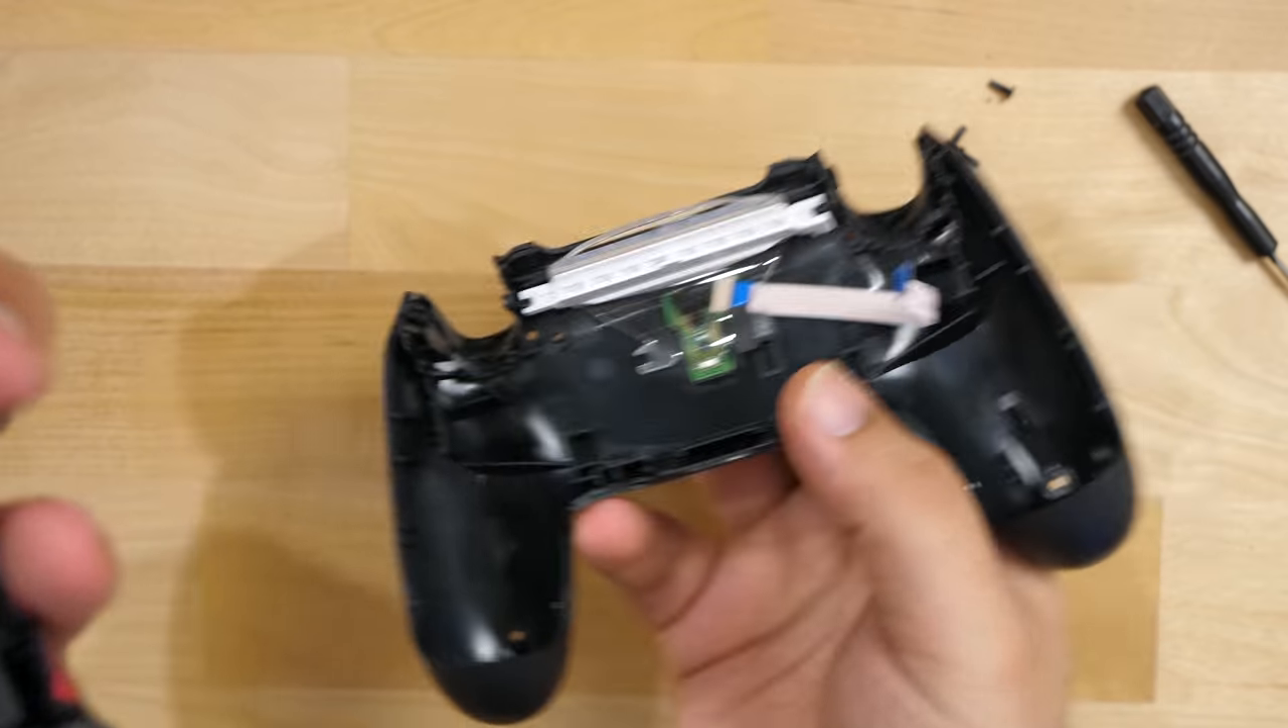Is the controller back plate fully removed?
Yes.